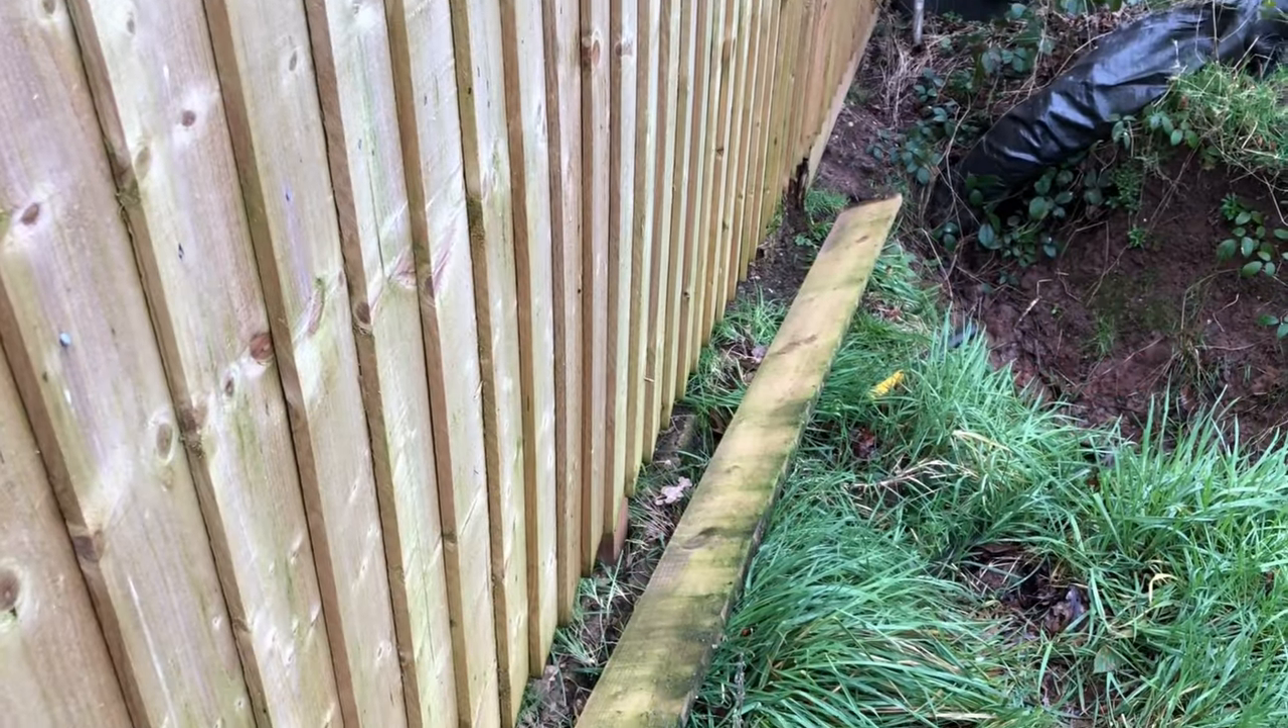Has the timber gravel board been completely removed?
Yes.